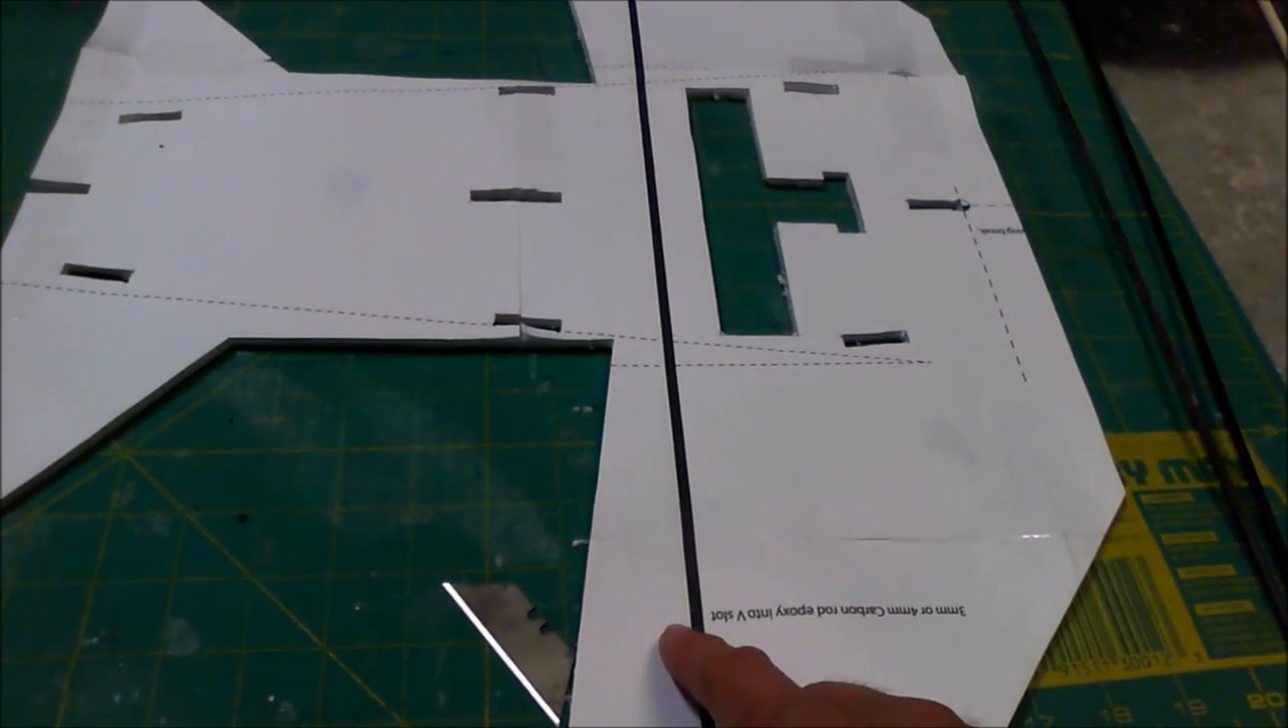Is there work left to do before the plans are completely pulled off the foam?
Yes.